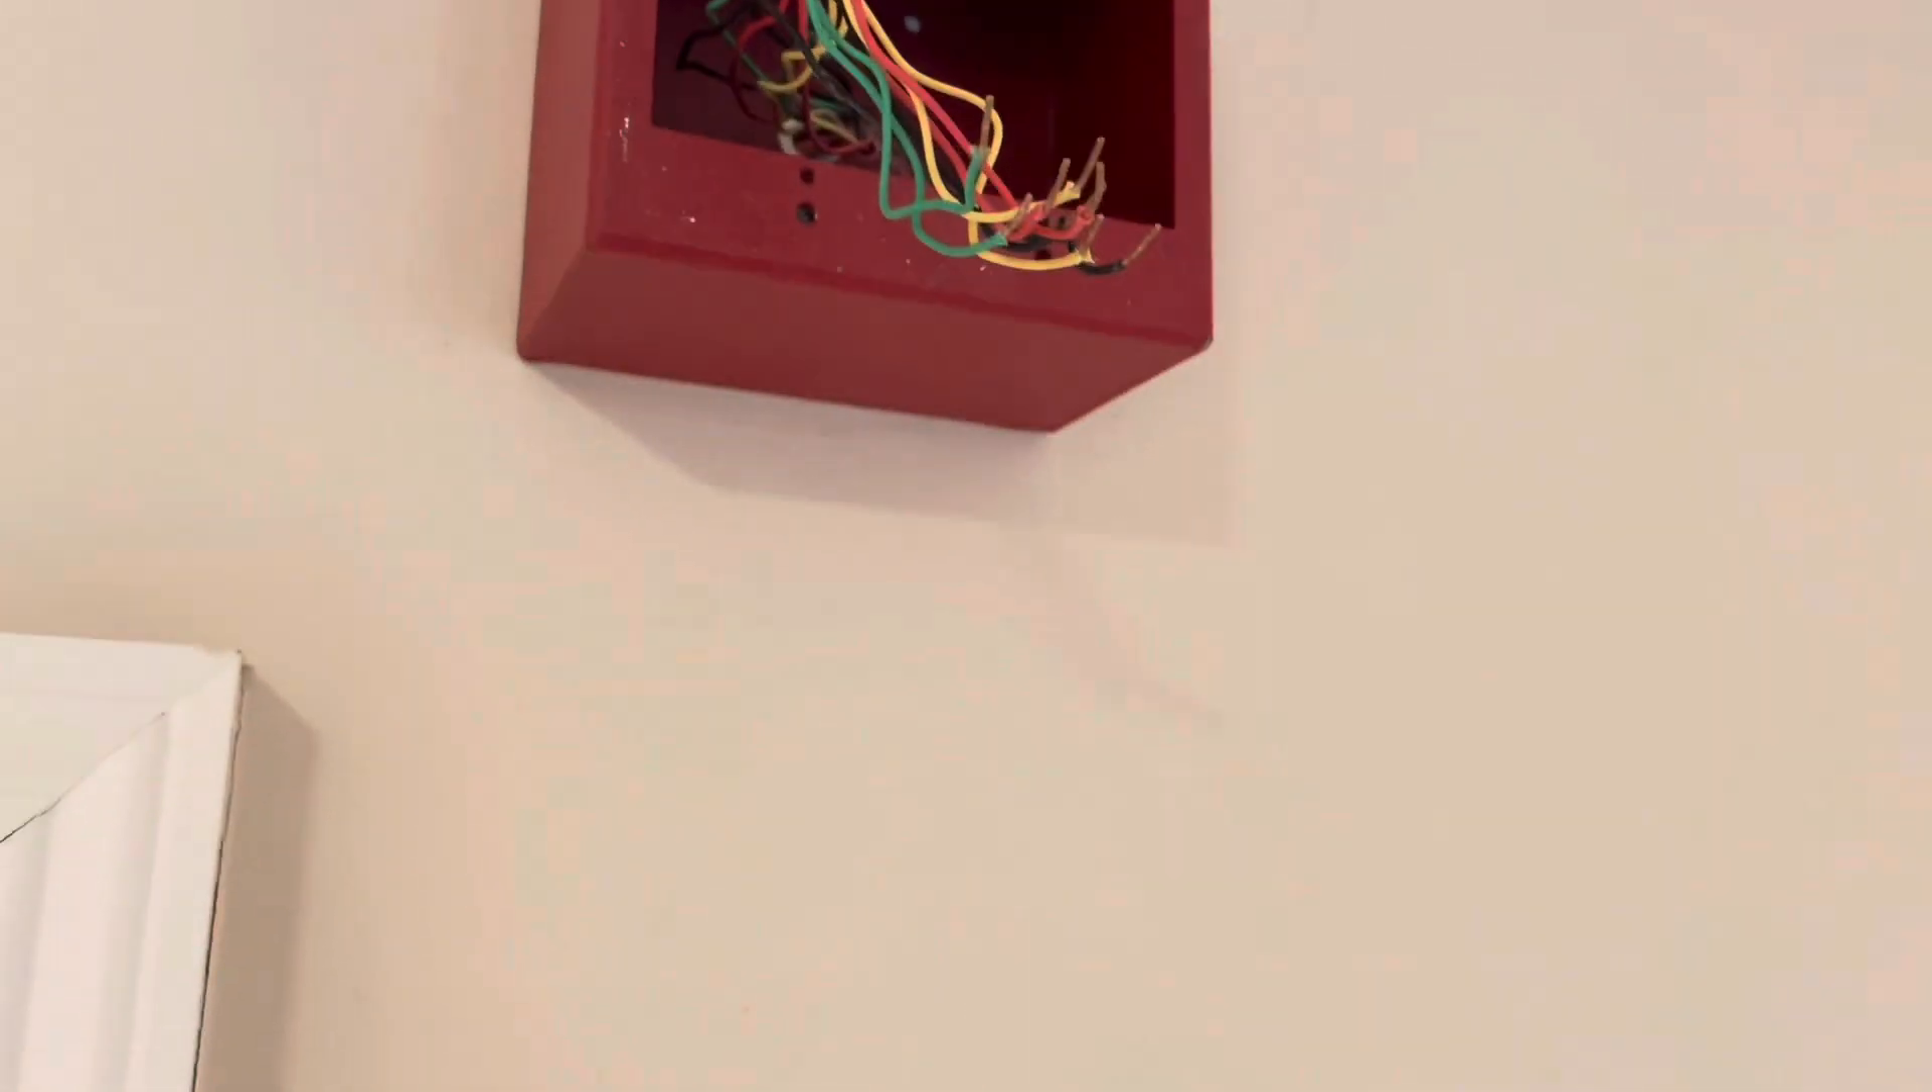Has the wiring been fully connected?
No.